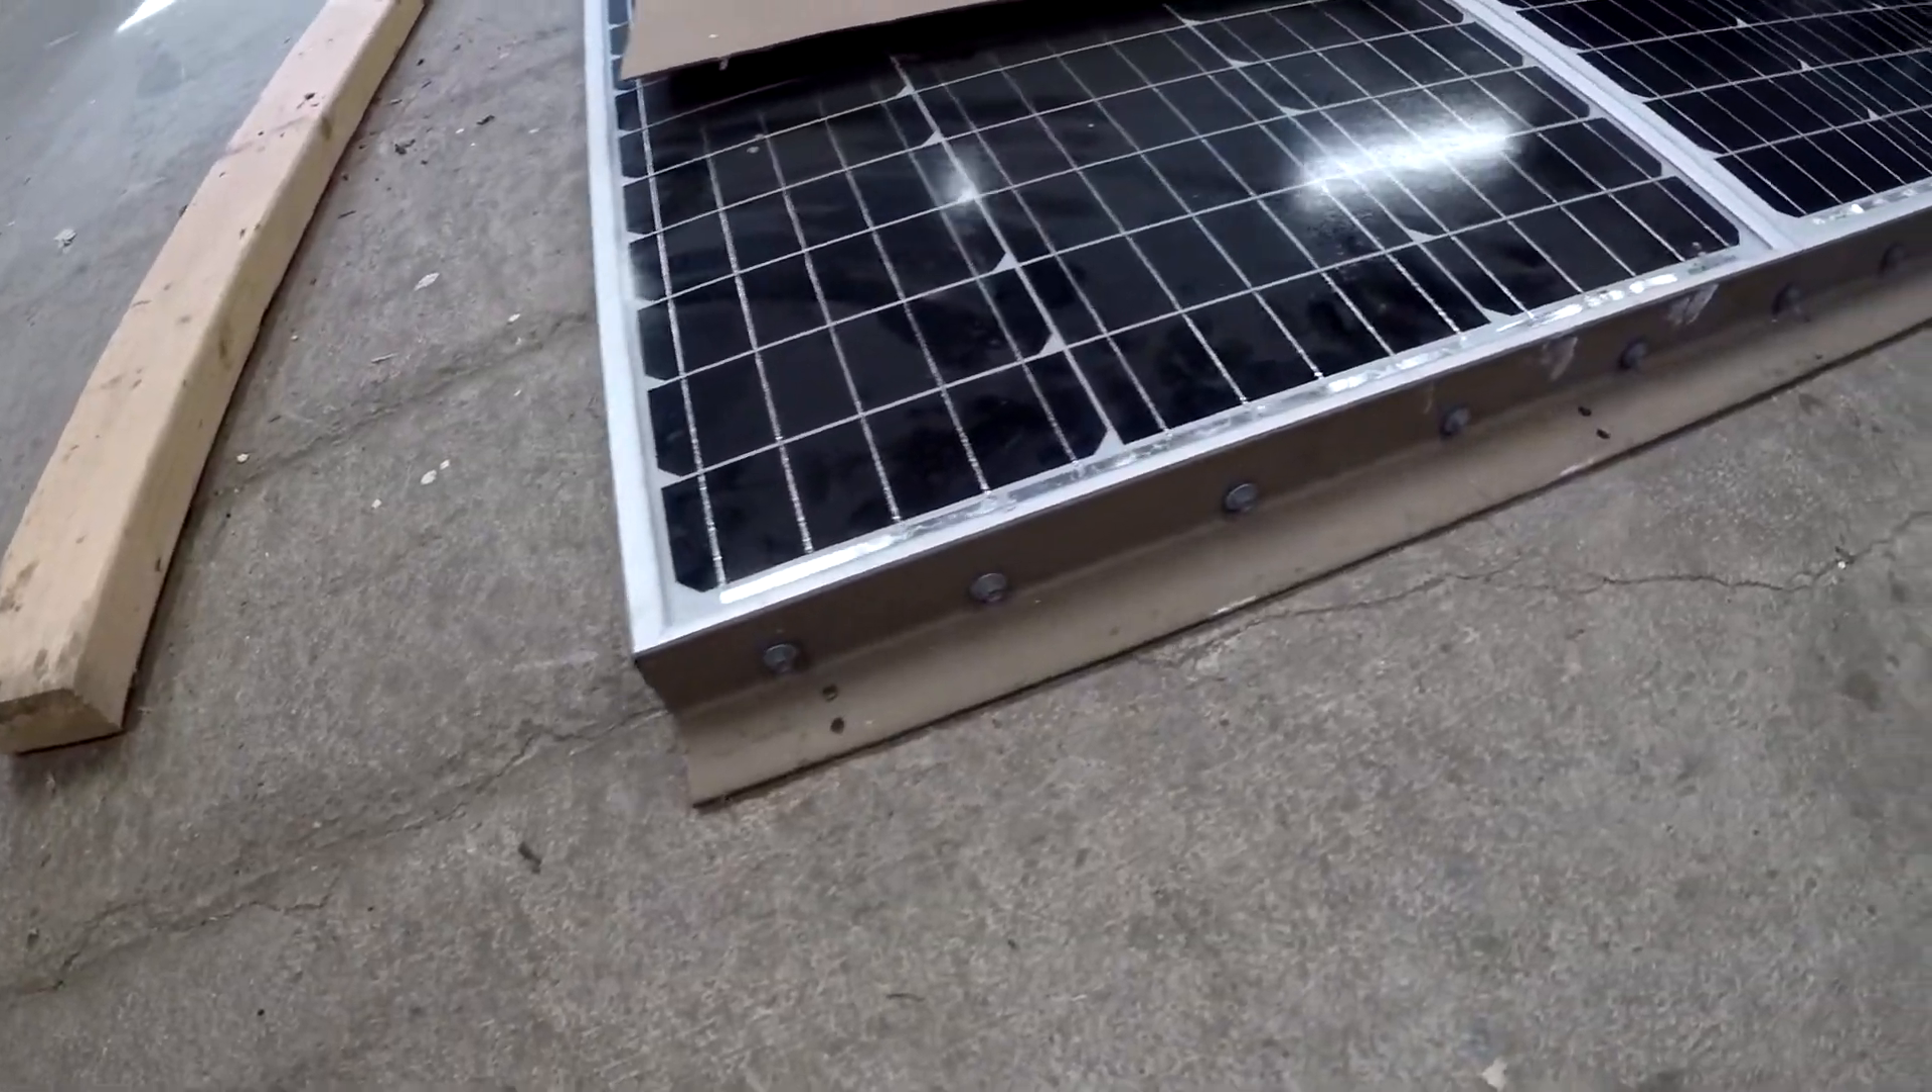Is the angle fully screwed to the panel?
Yes.